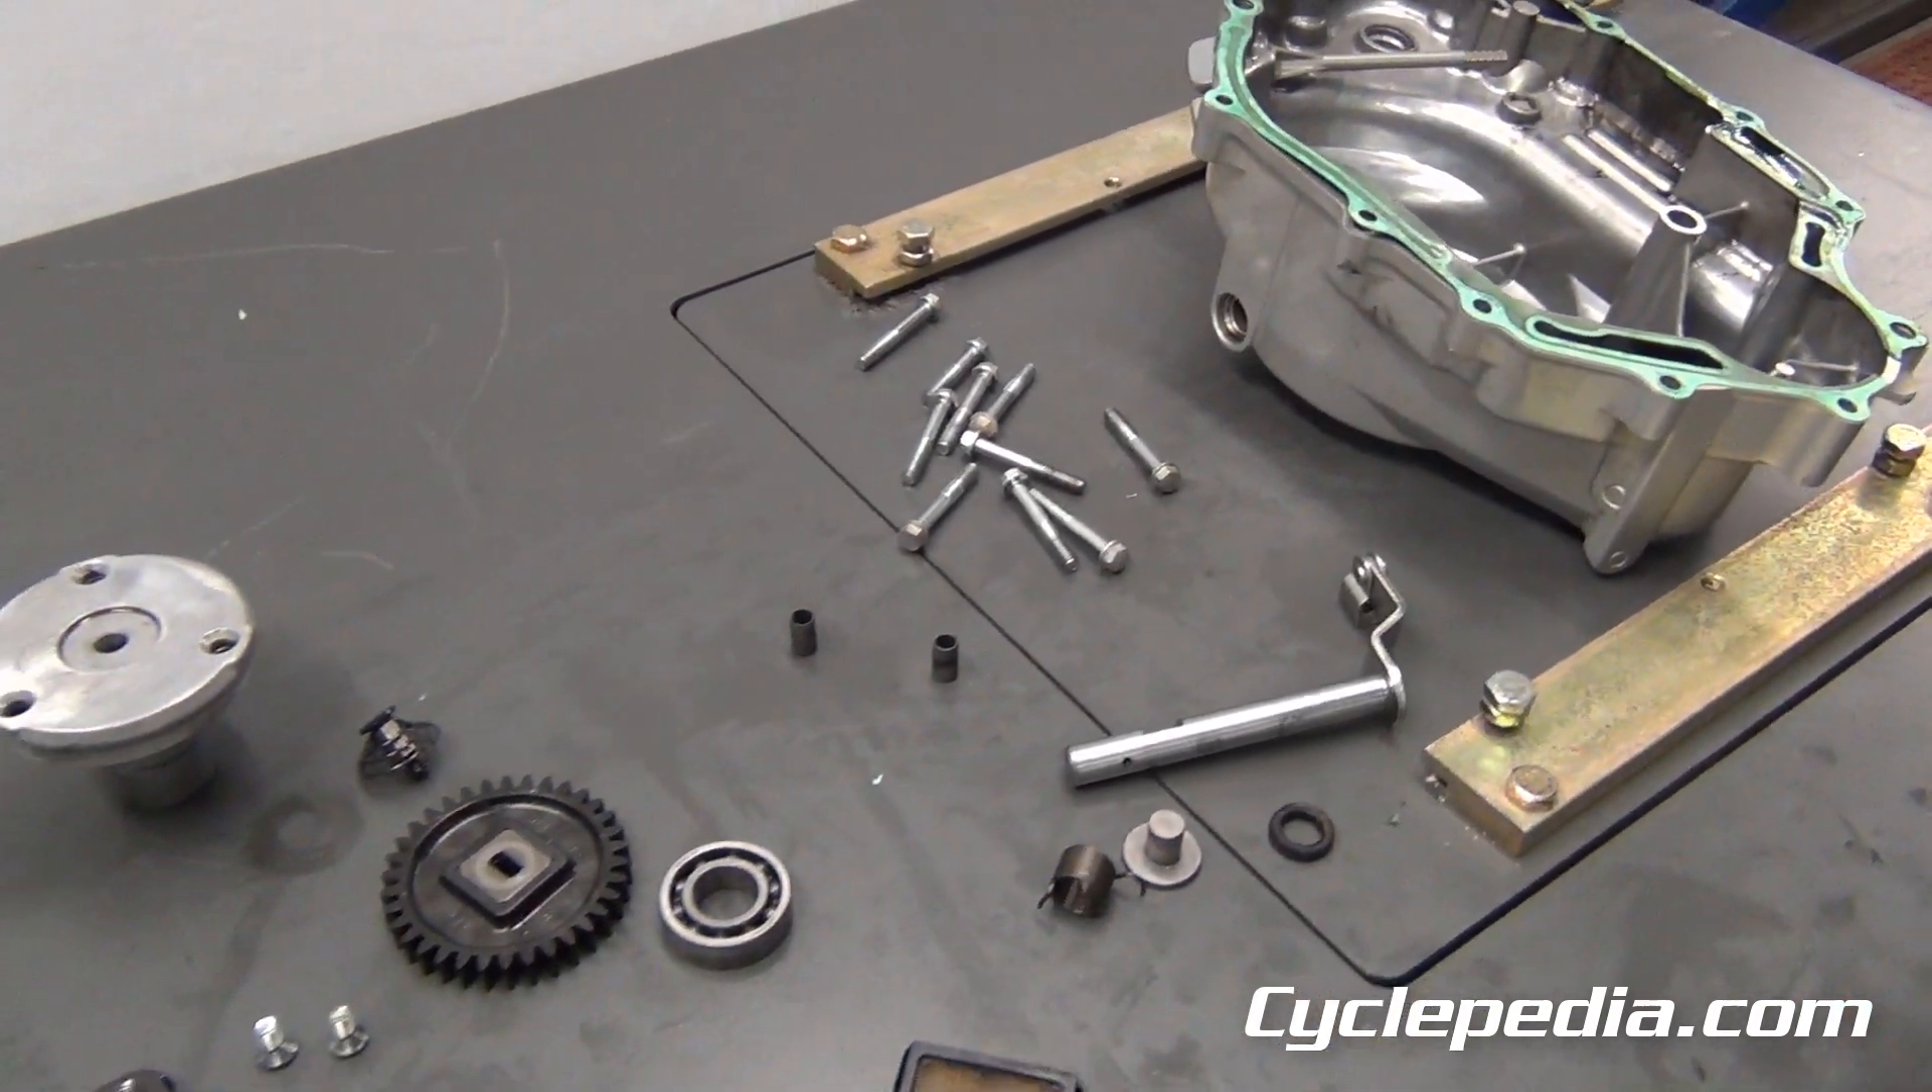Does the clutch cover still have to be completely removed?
No.